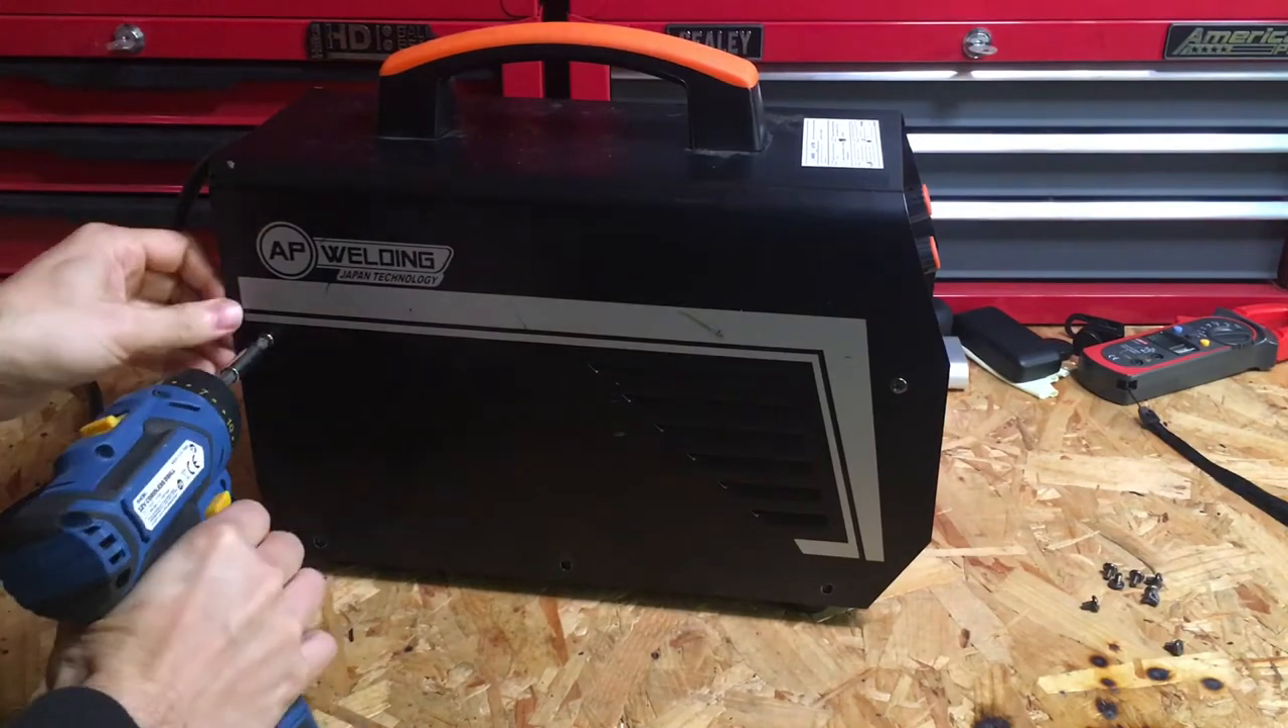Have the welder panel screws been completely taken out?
No.